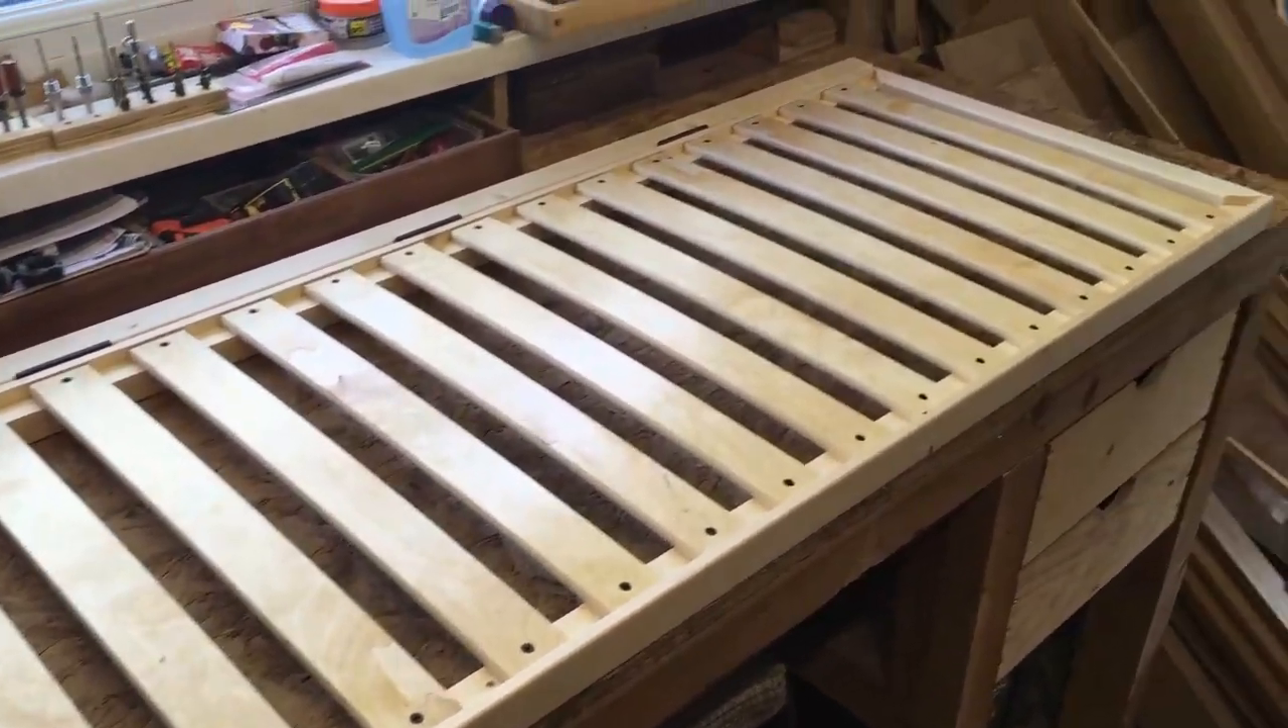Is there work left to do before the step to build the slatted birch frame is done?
No.